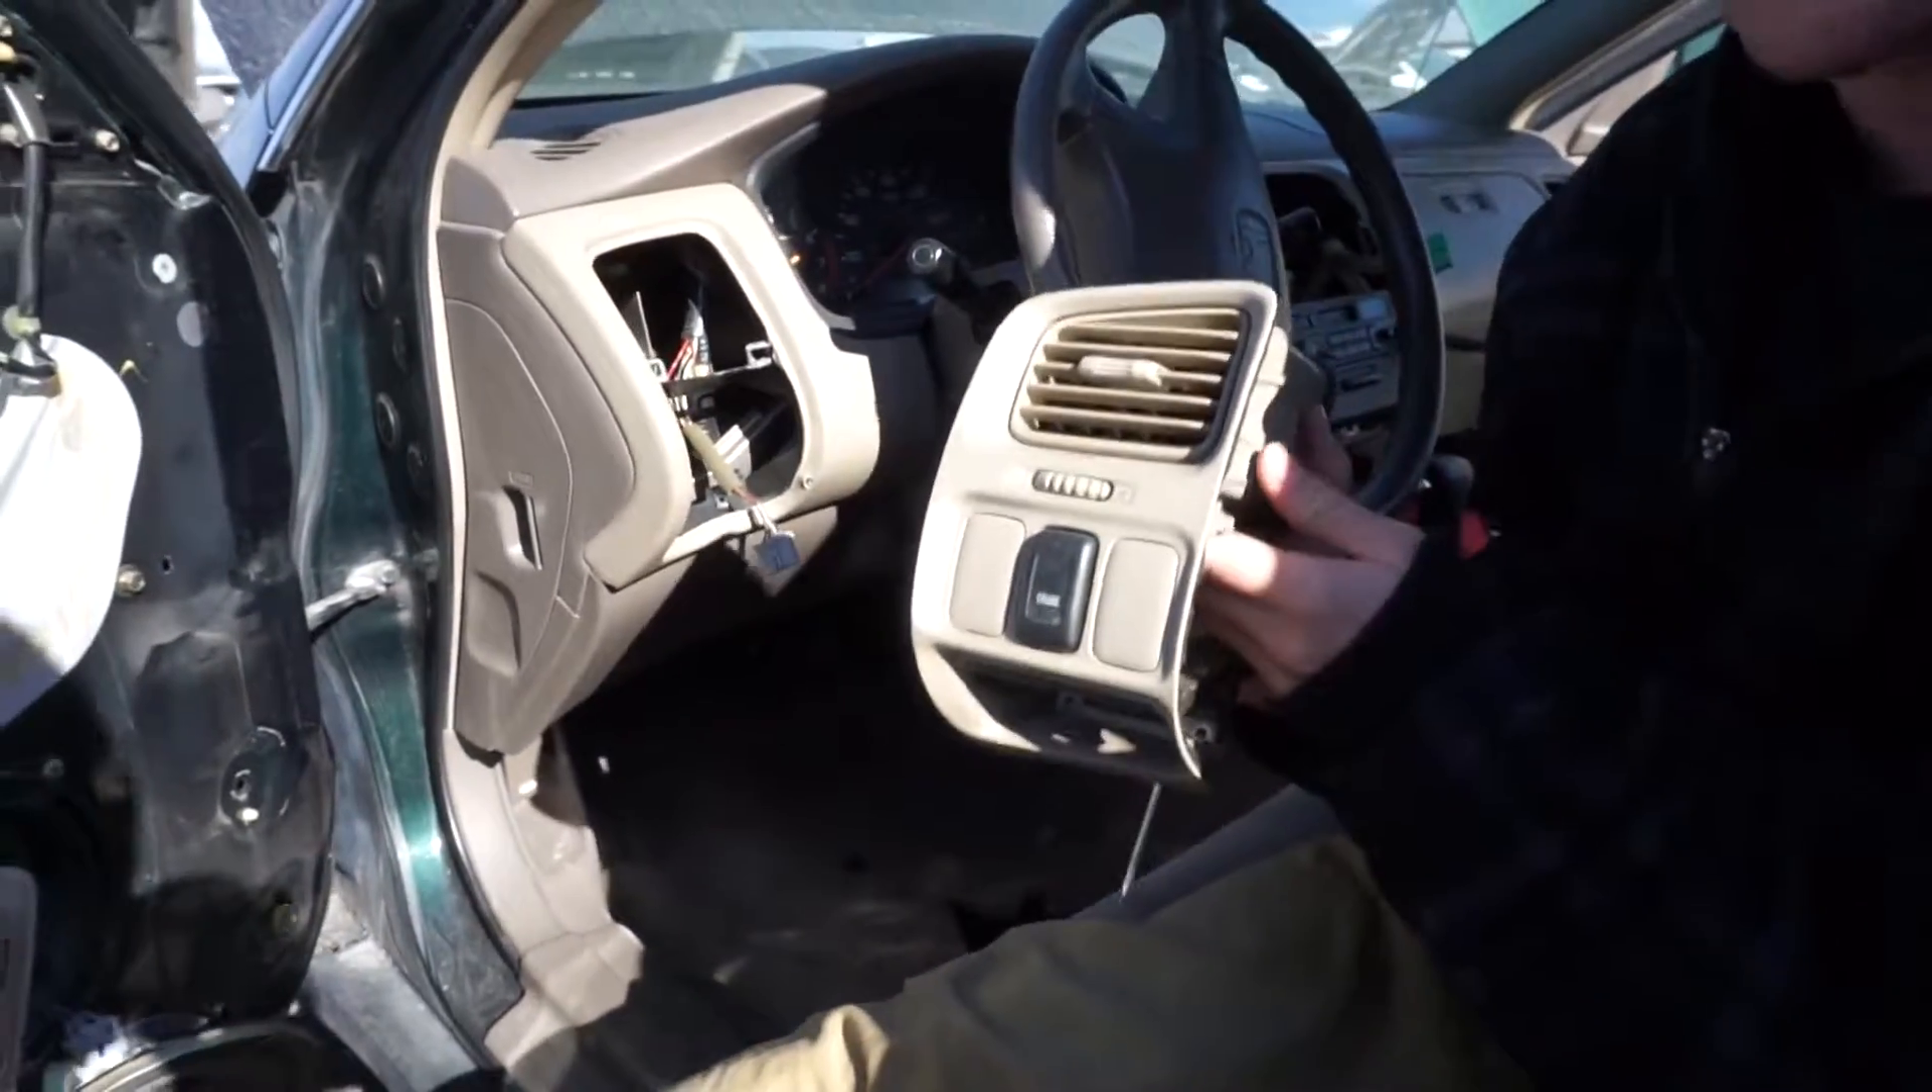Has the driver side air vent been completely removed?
Yes.